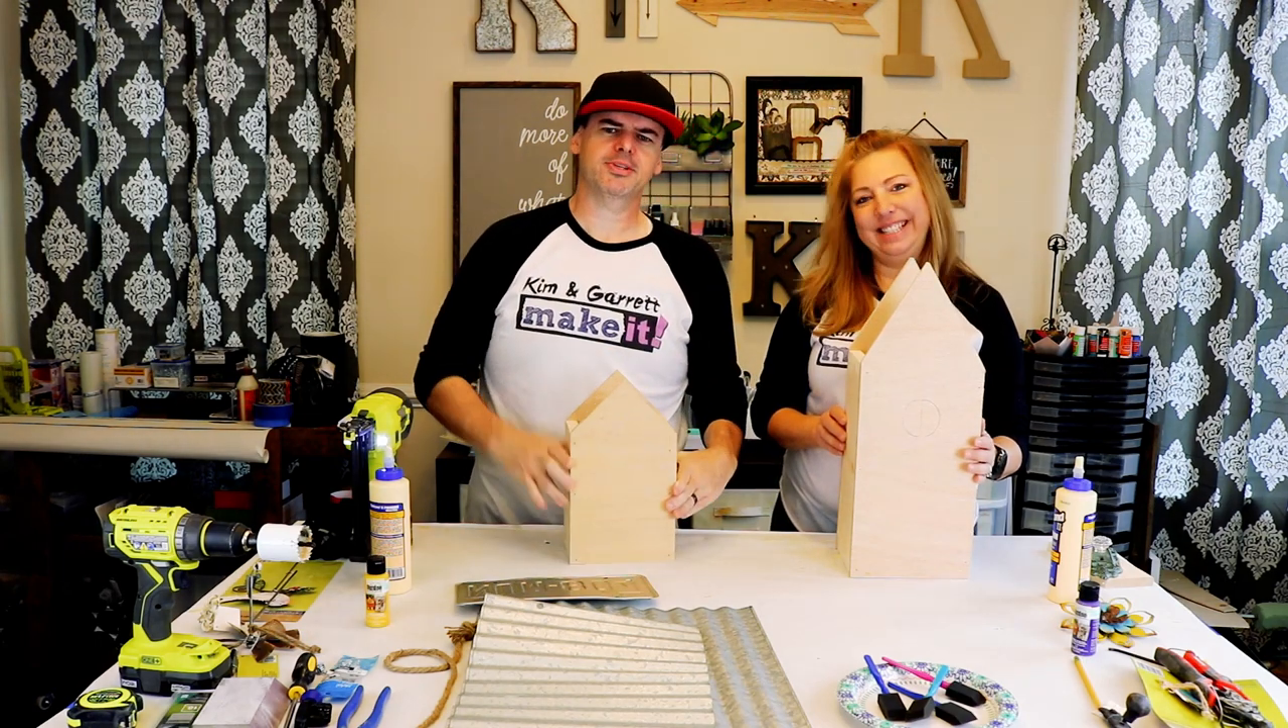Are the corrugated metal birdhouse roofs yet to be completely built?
Yes.